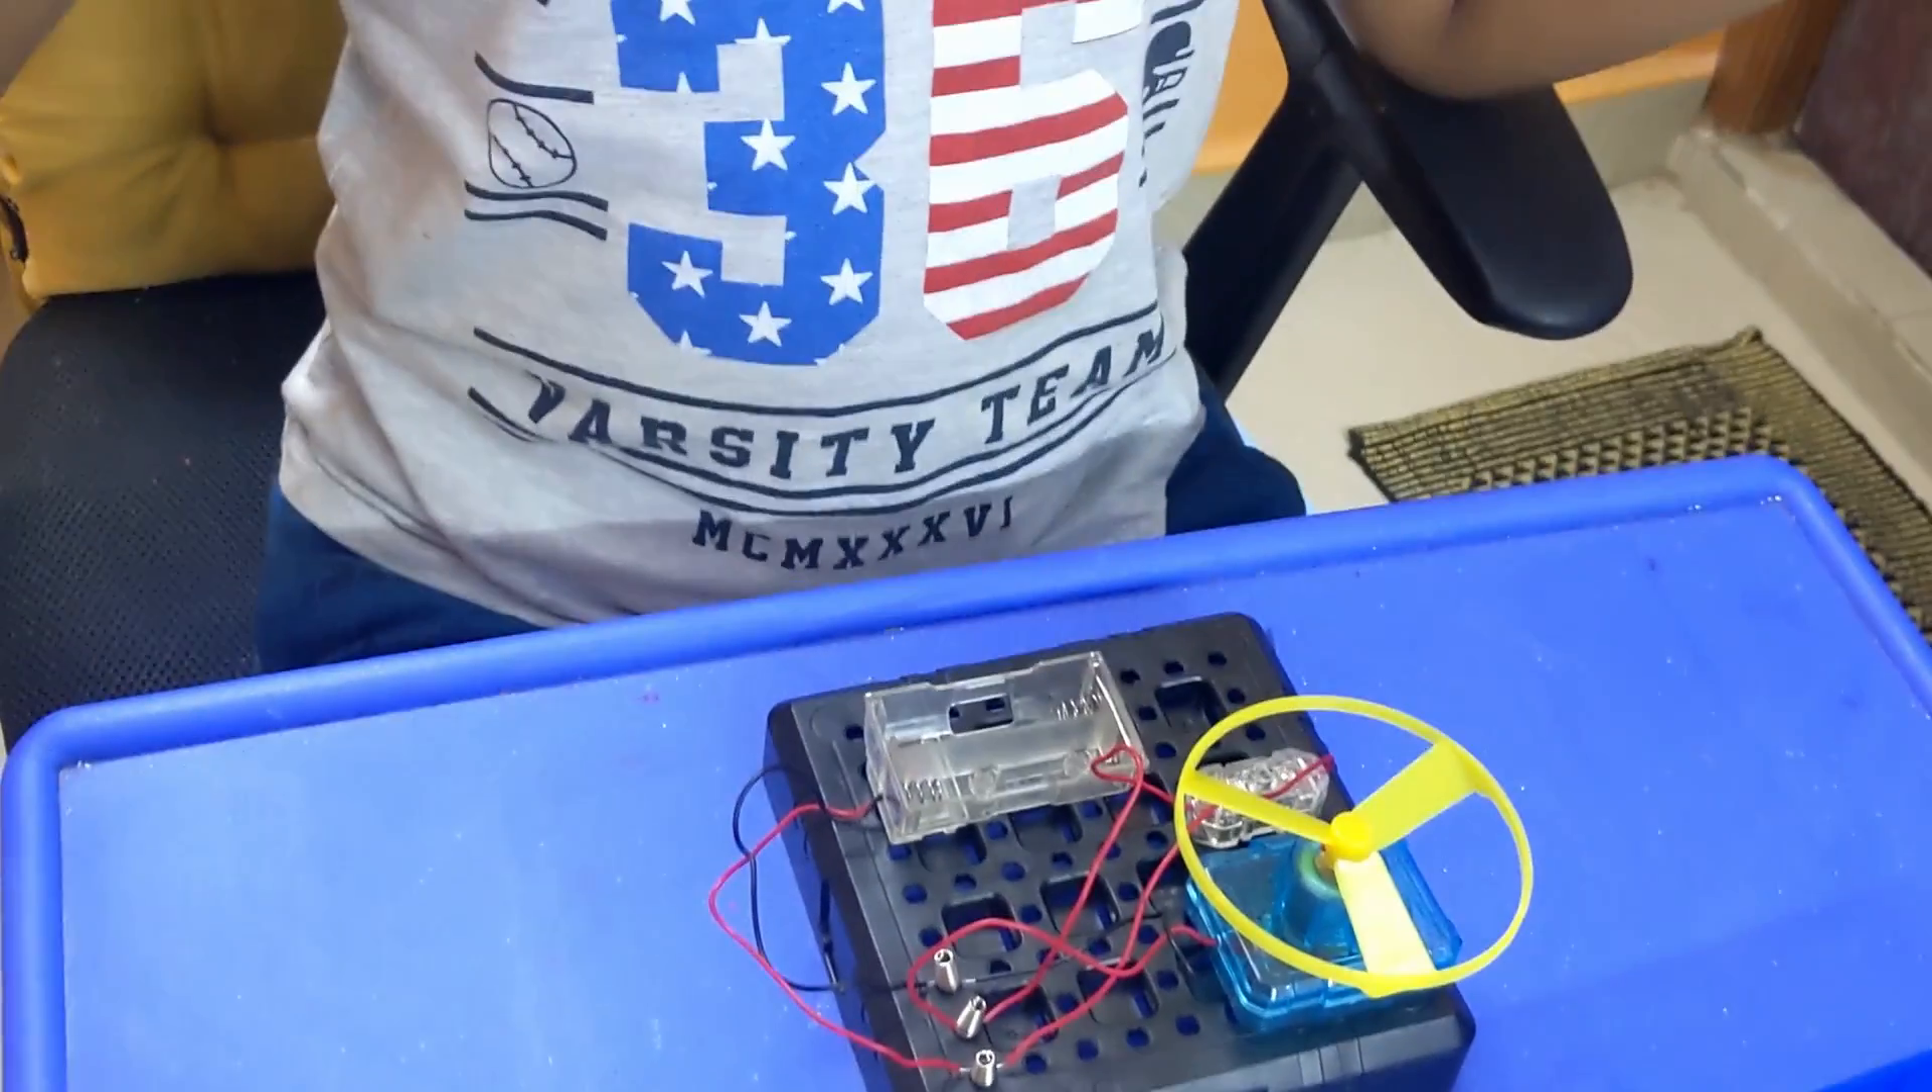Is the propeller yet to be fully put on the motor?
No.